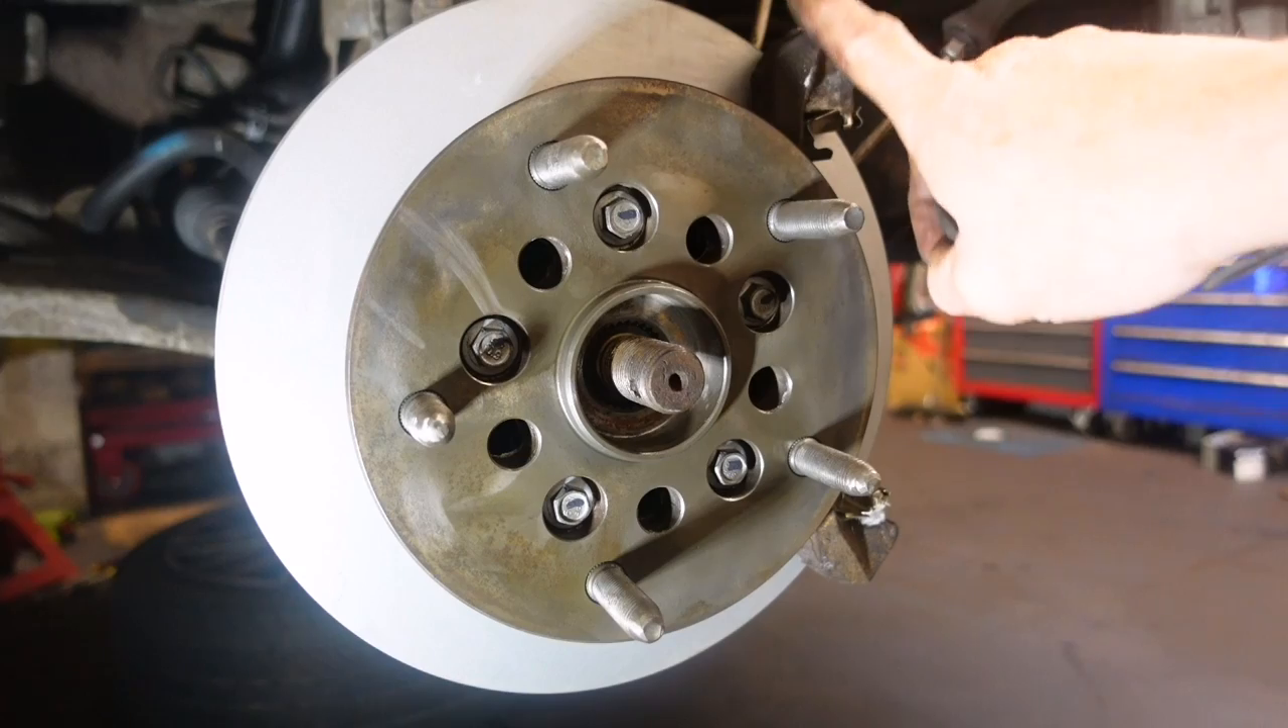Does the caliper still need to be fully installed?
Yes.